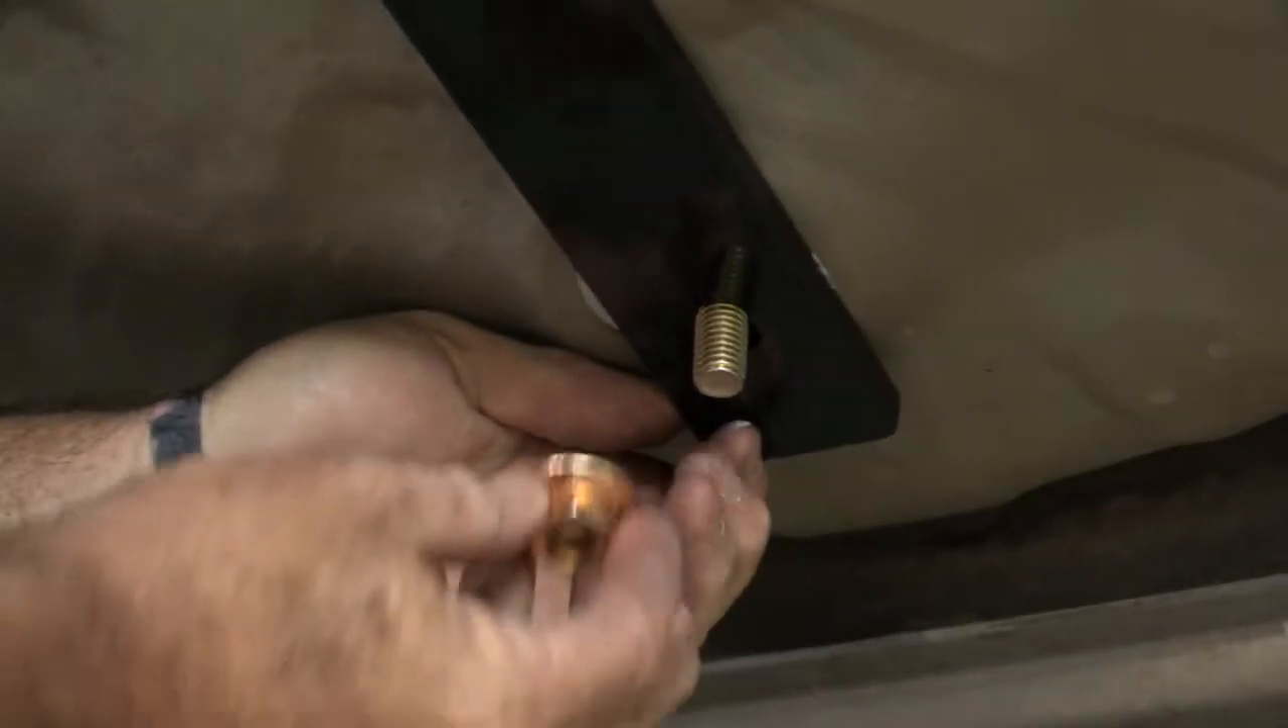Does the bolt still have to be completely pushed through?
No.